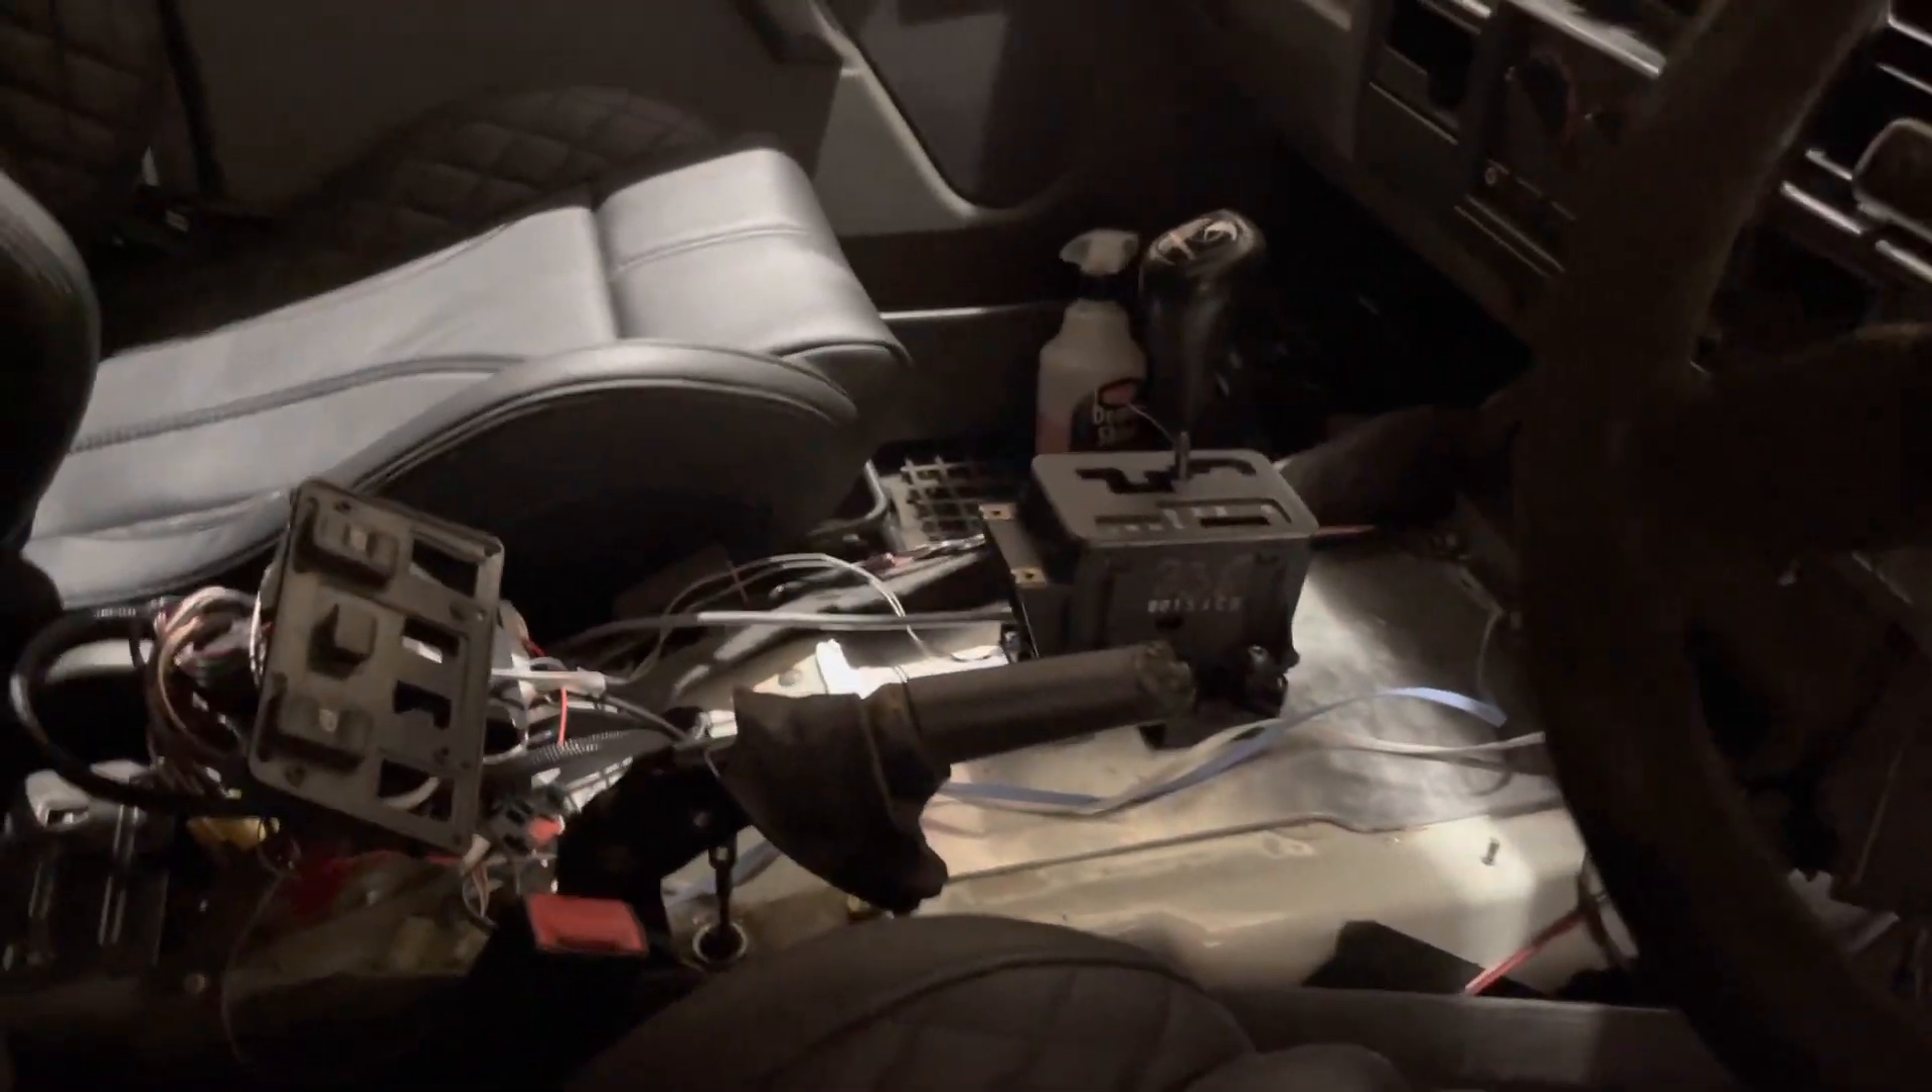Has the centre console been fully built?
No.